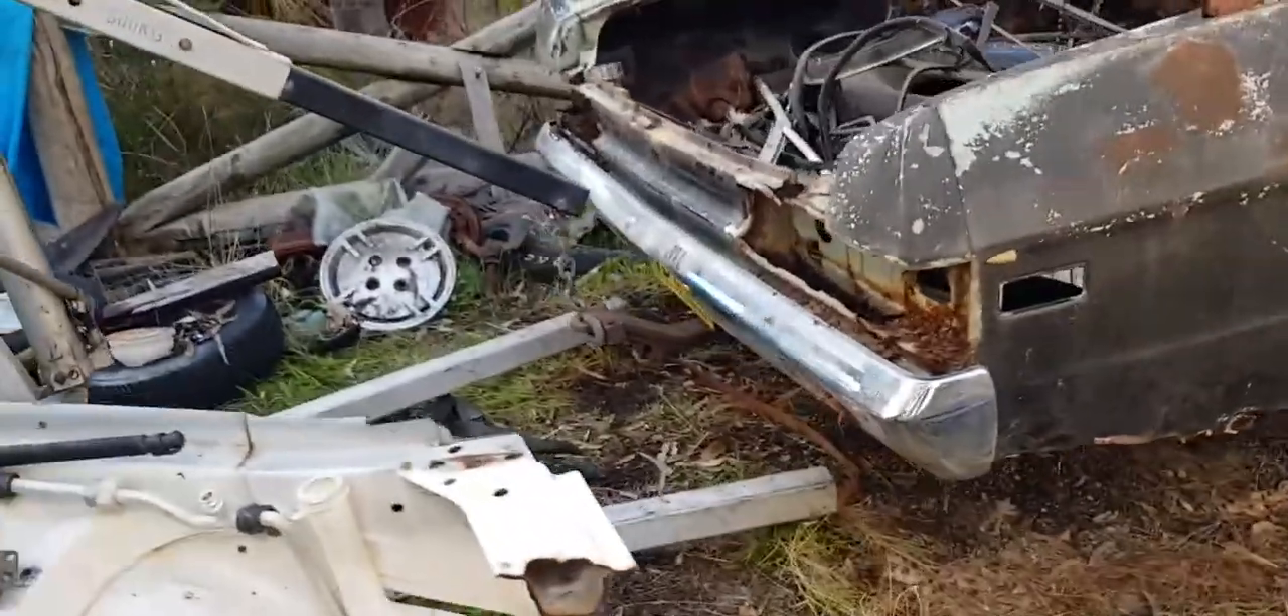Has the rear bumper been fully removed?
No.